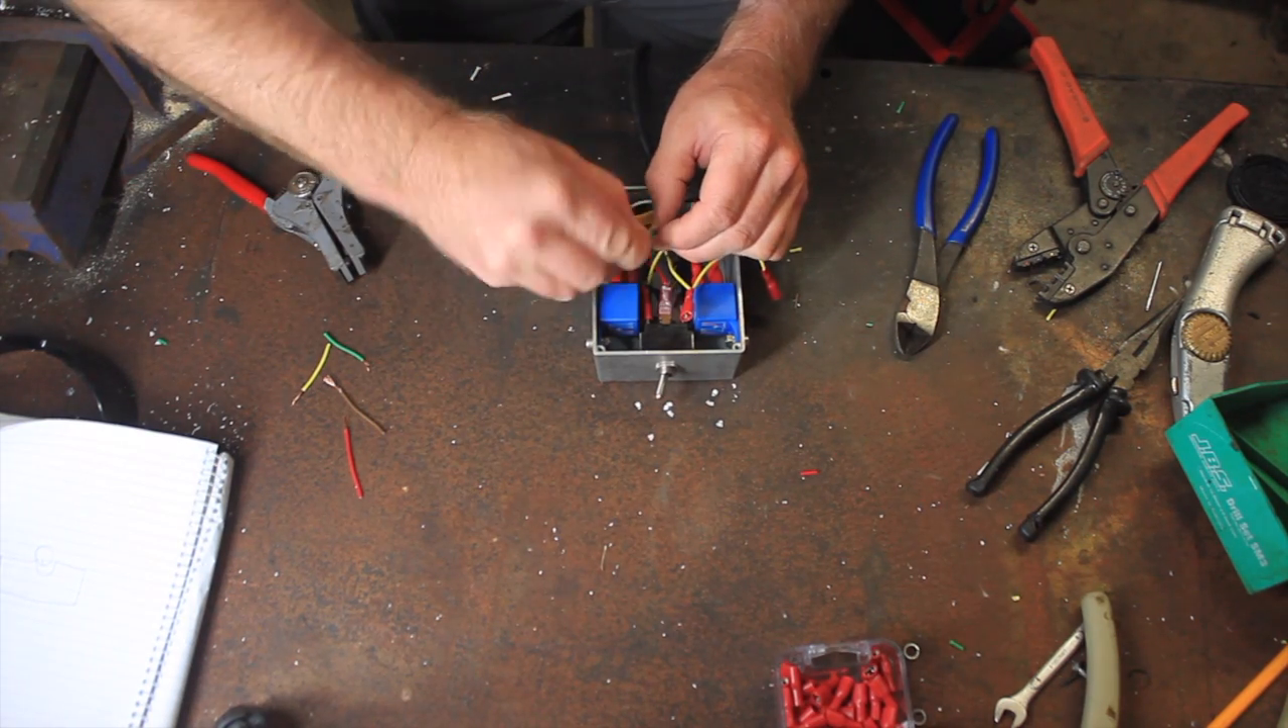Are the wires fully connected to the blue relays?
No.